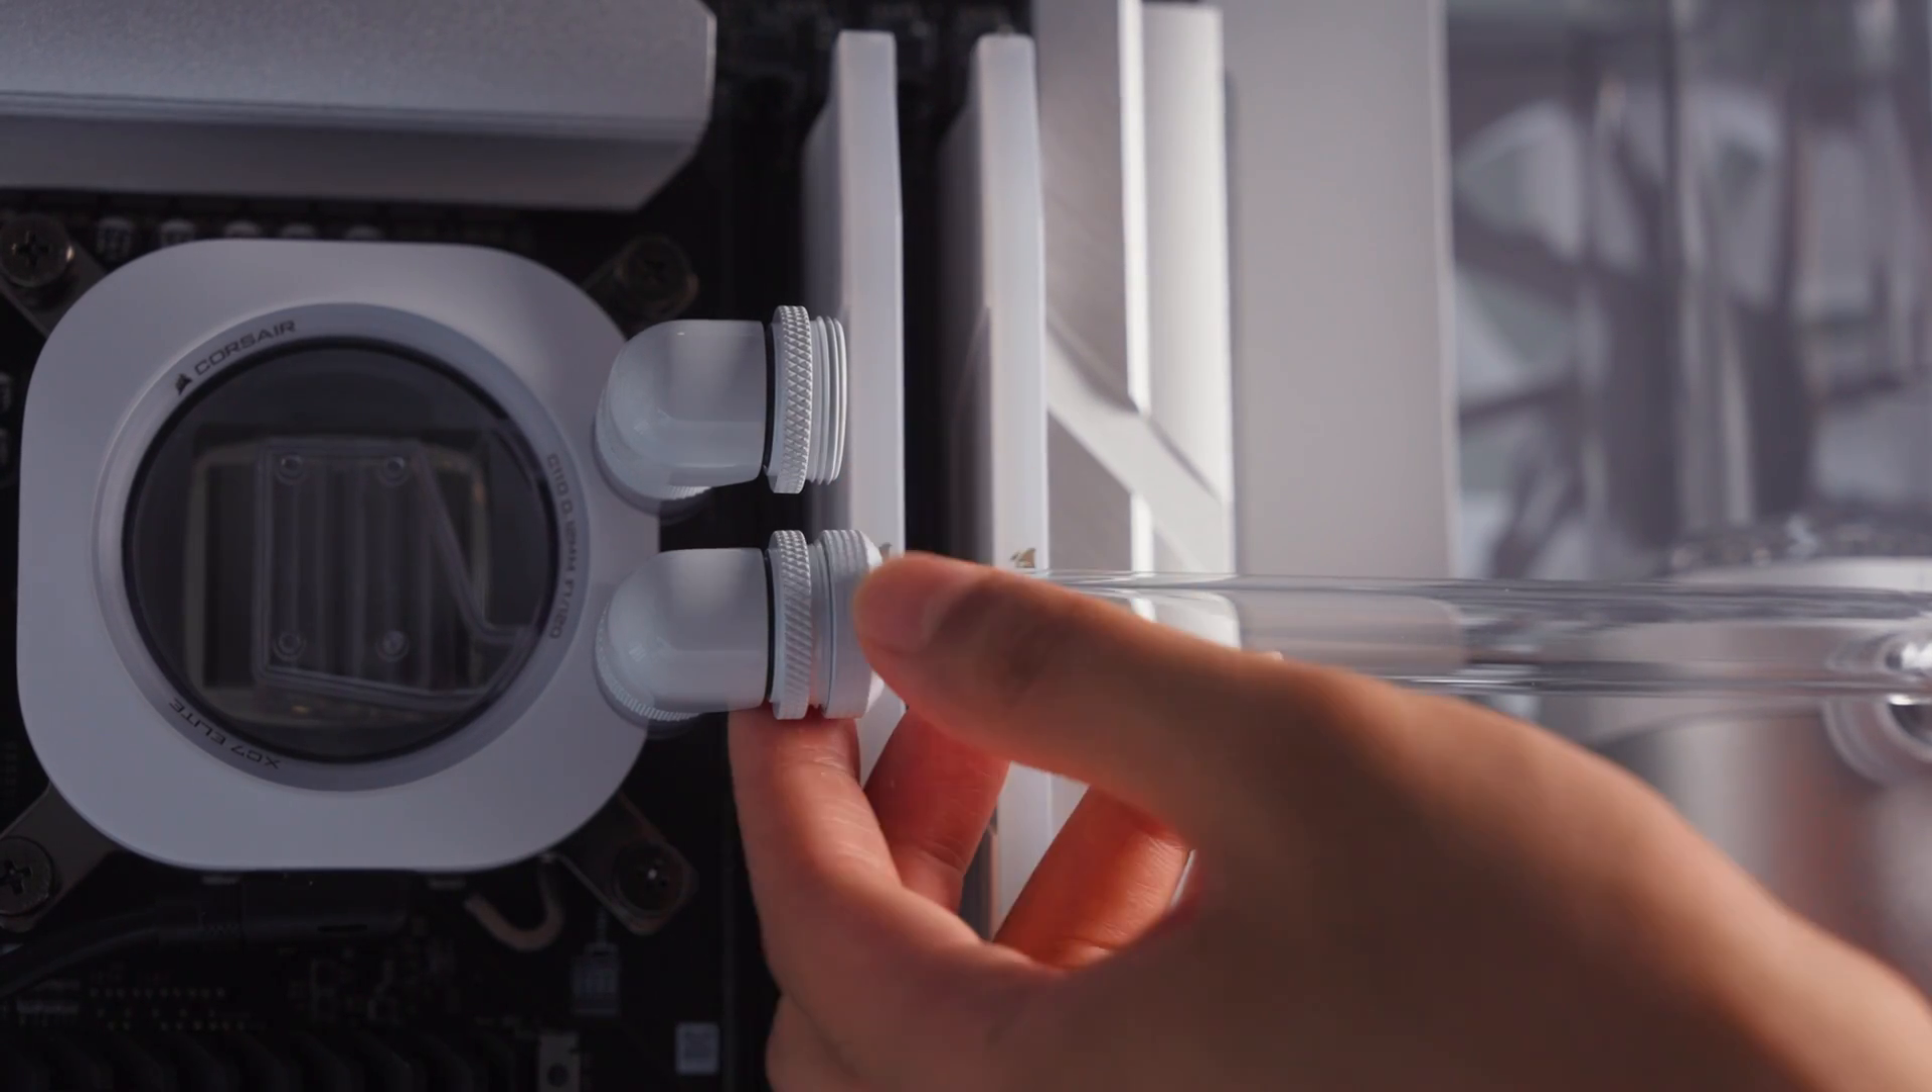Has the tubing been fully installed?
No.